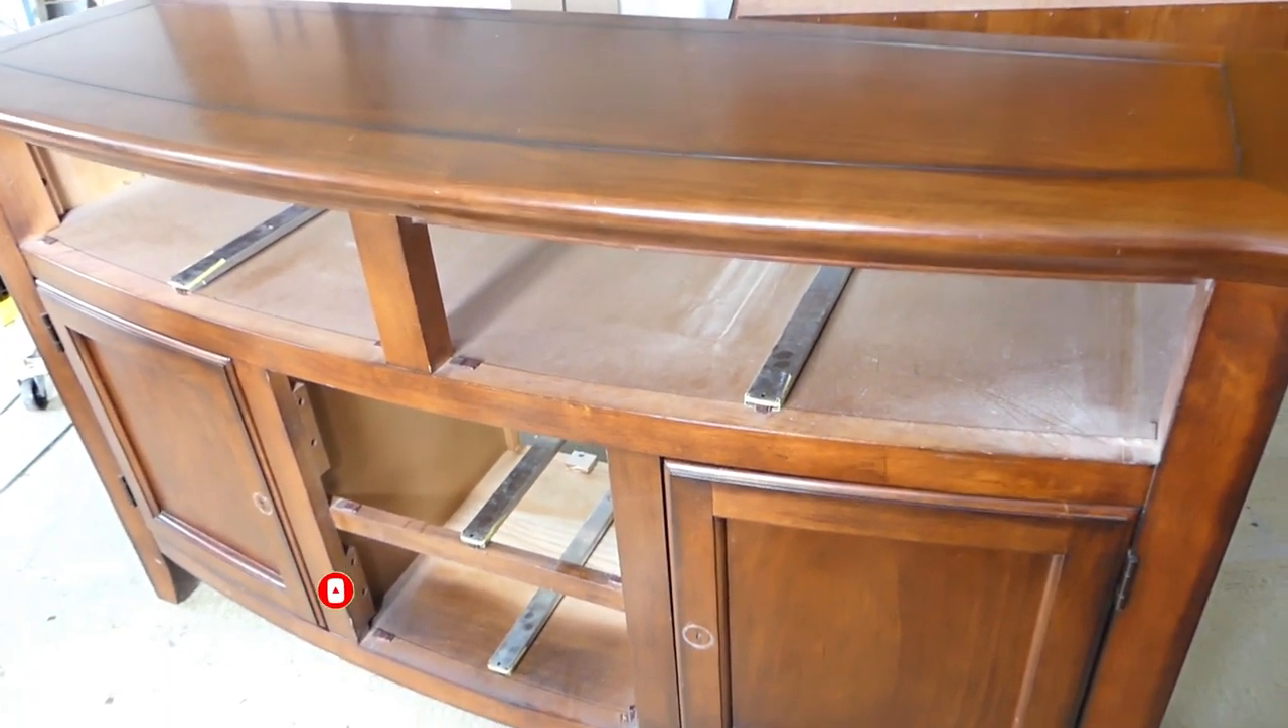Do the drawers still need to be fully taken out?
No.